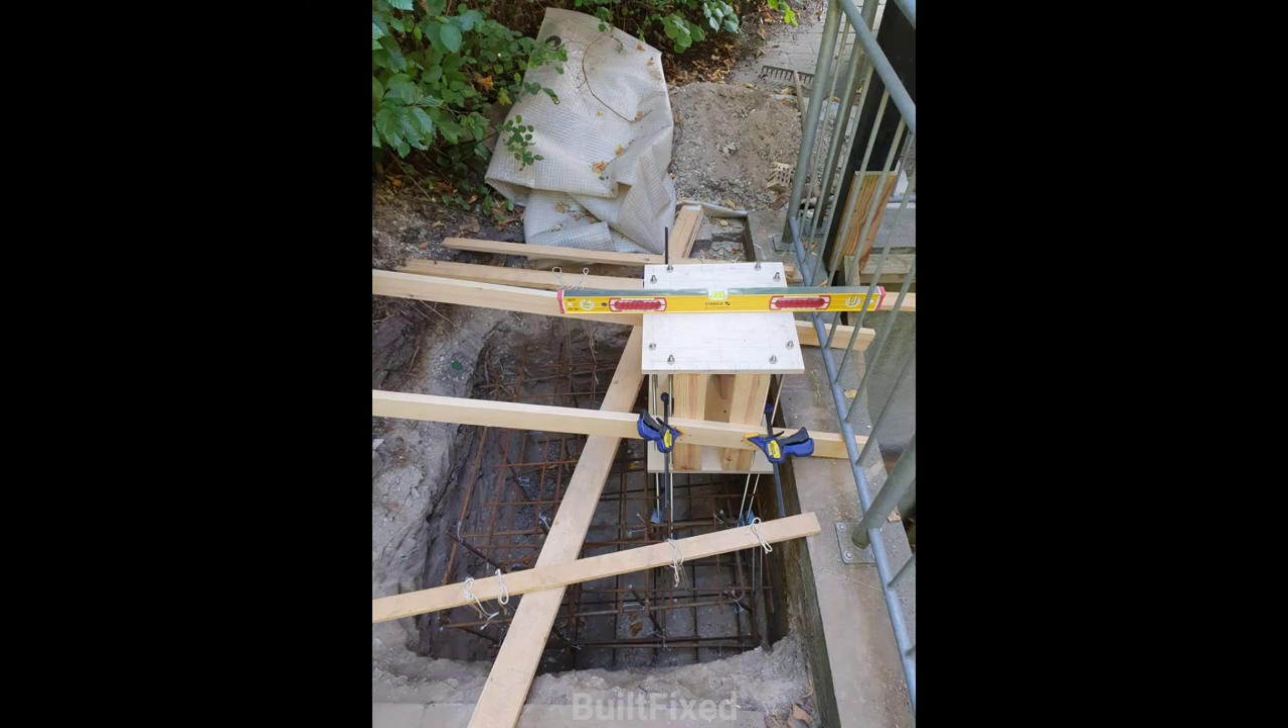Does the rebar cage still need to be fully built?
No.